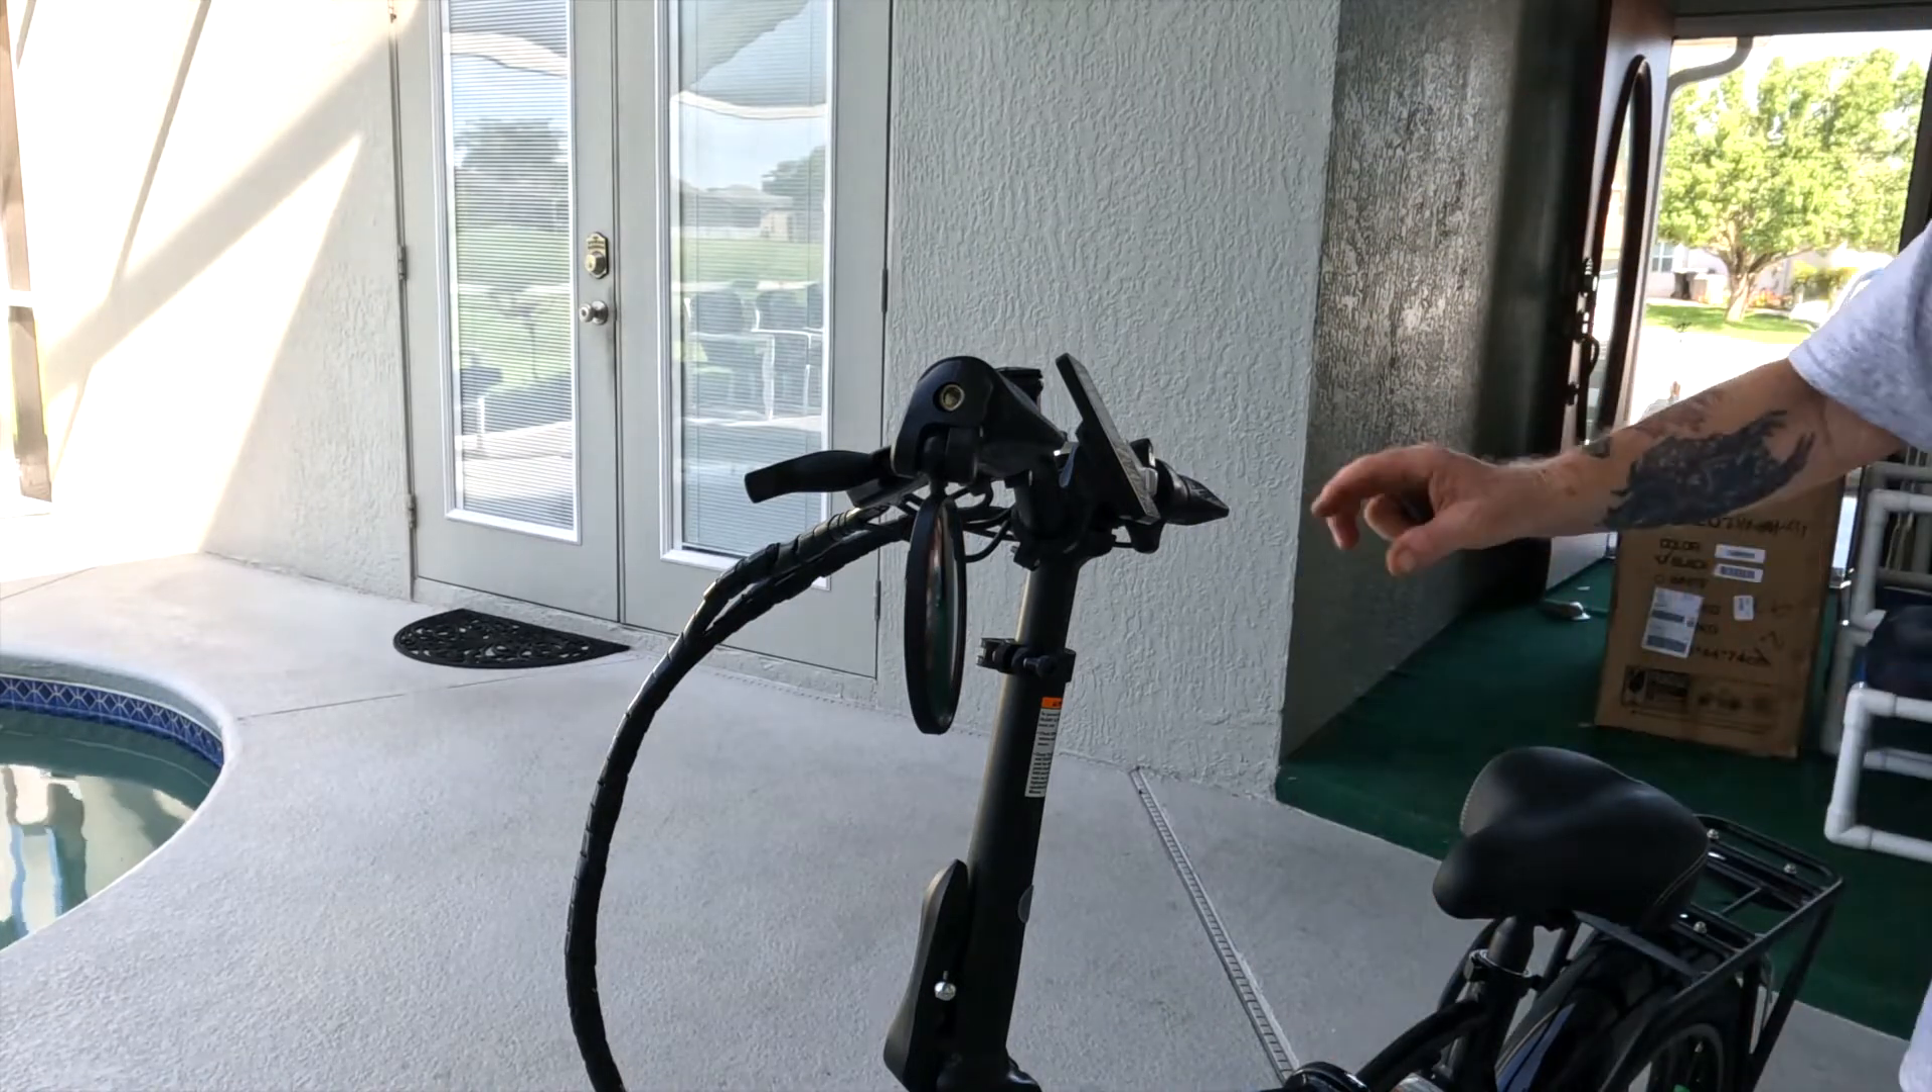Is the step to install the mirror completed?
Yes.